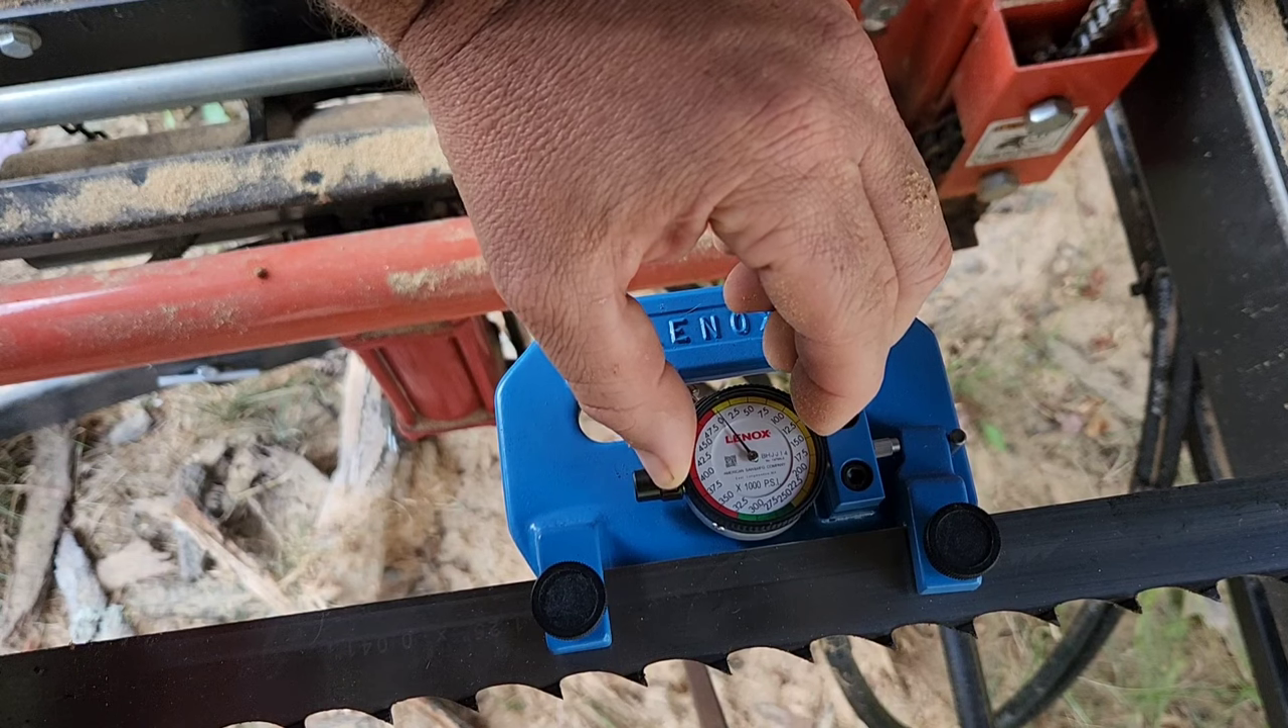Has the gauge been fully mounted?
Yes.